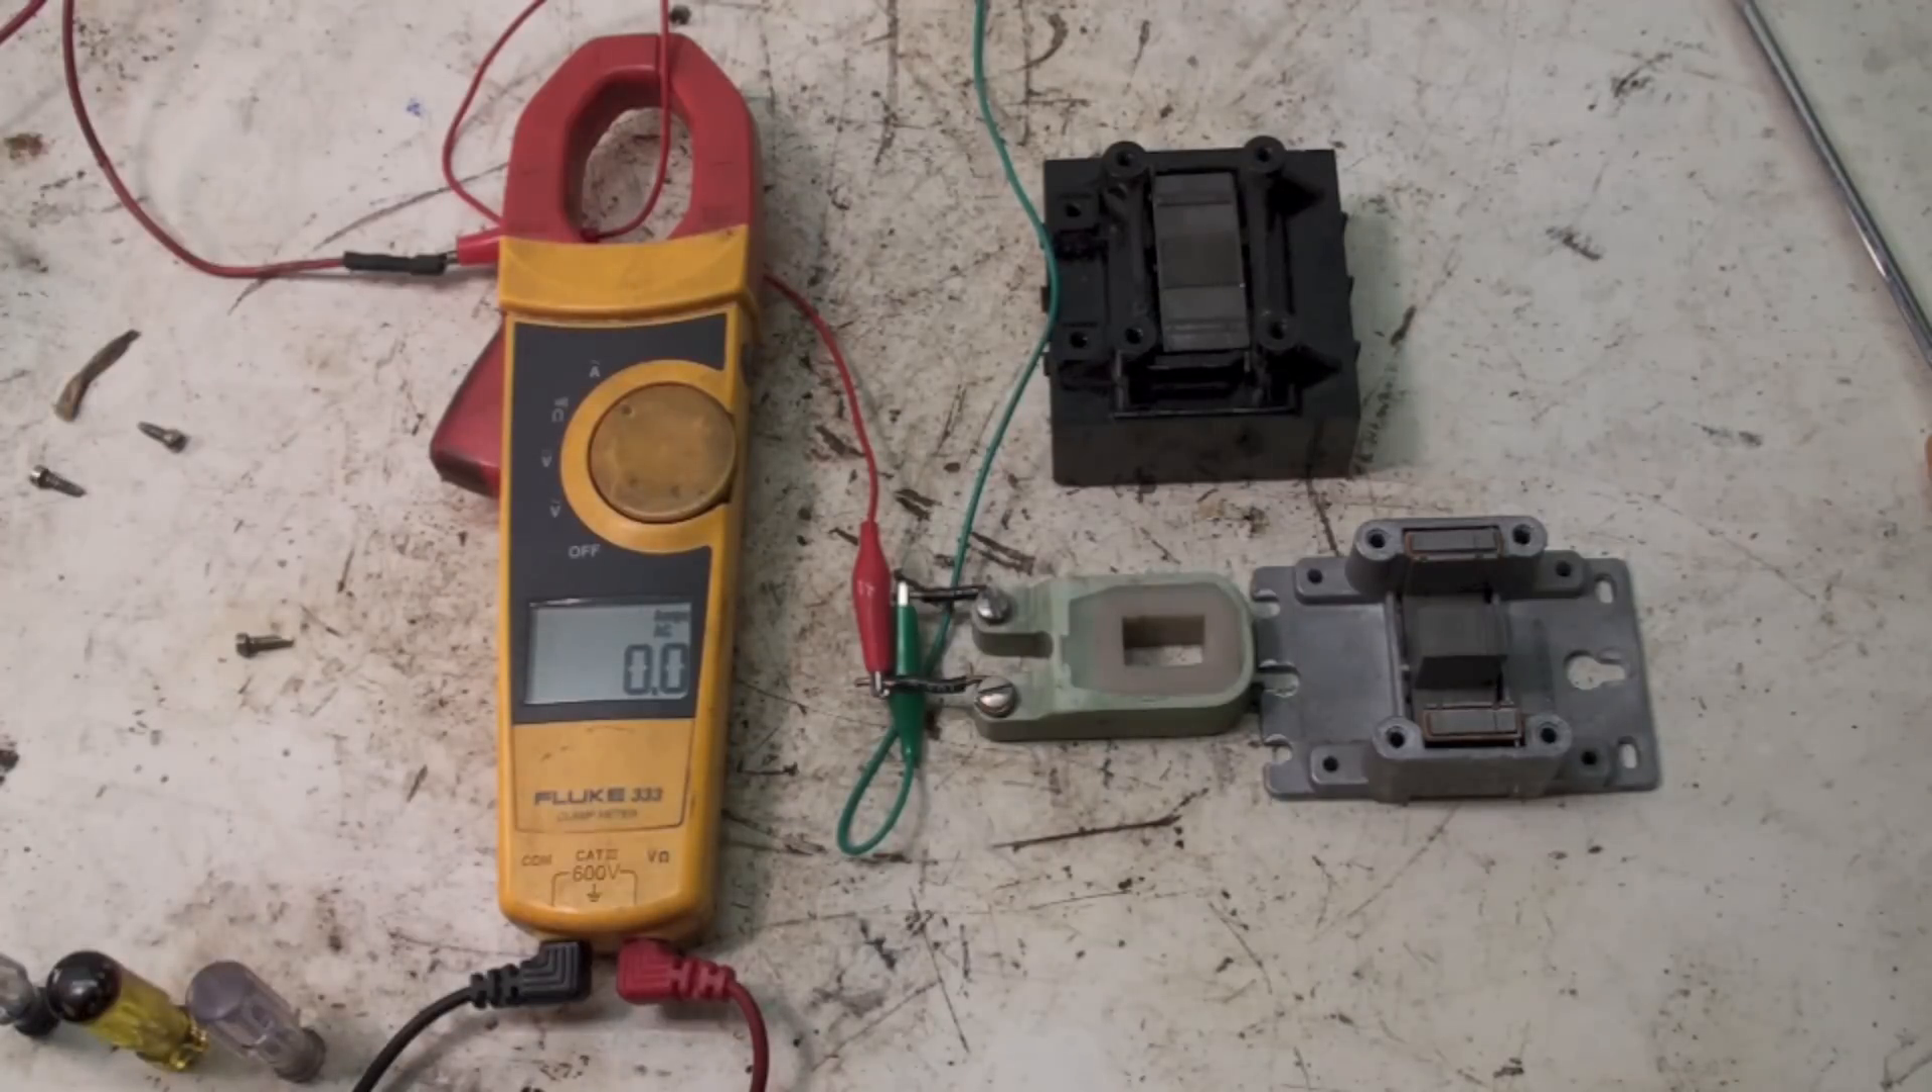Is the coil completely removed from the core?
Yes.